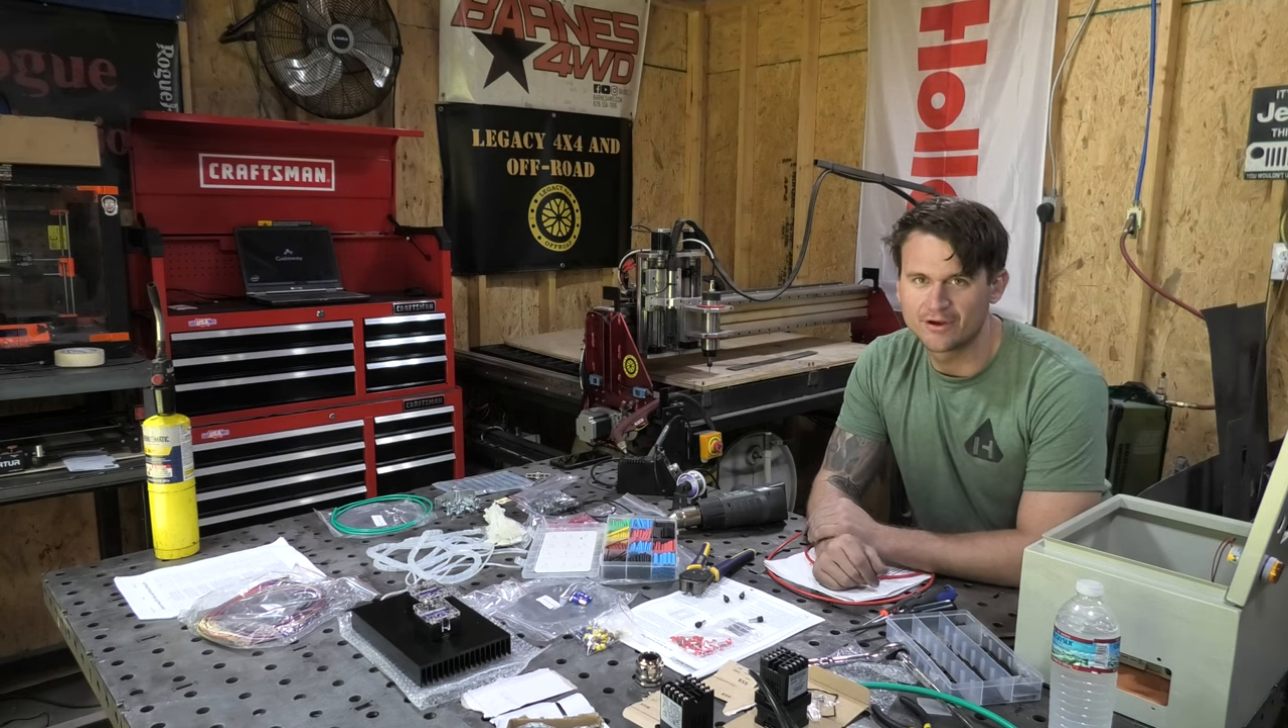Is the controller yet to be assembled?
Yes.